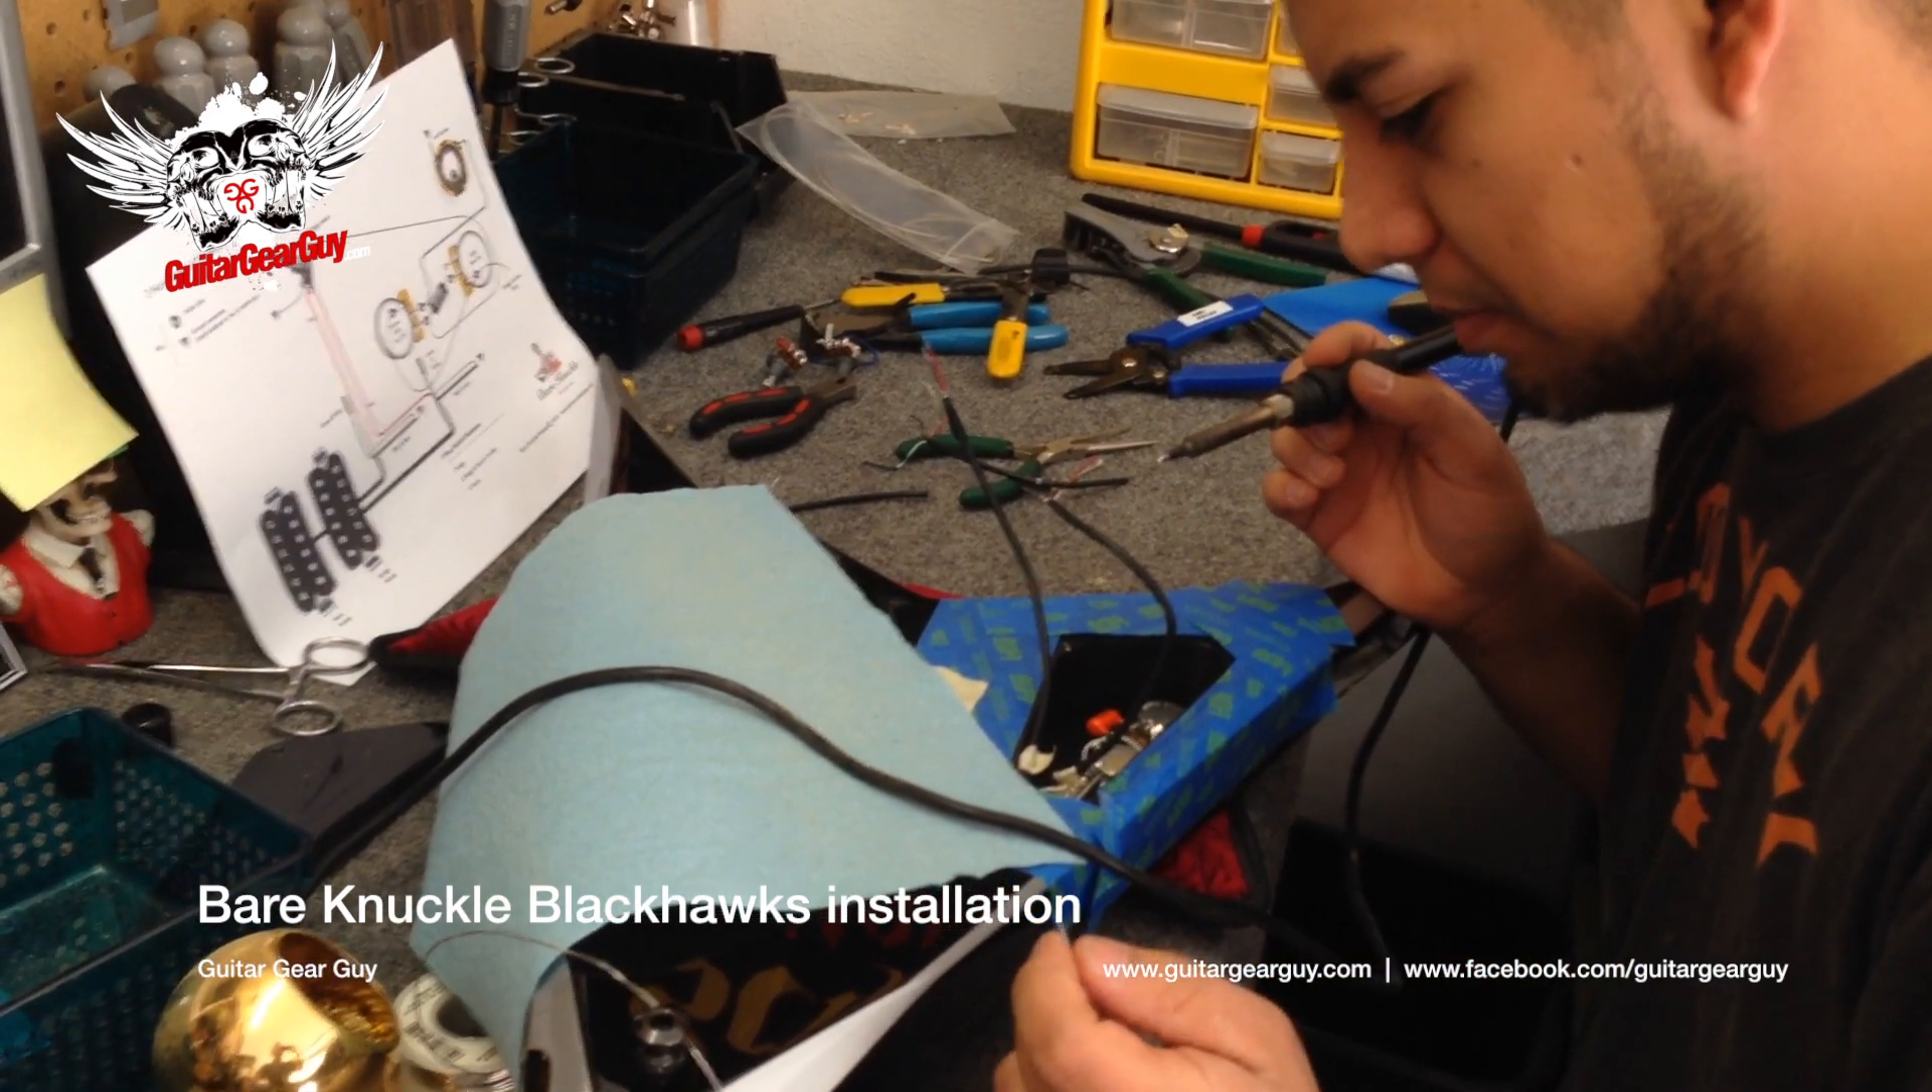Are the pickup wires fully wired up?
No.